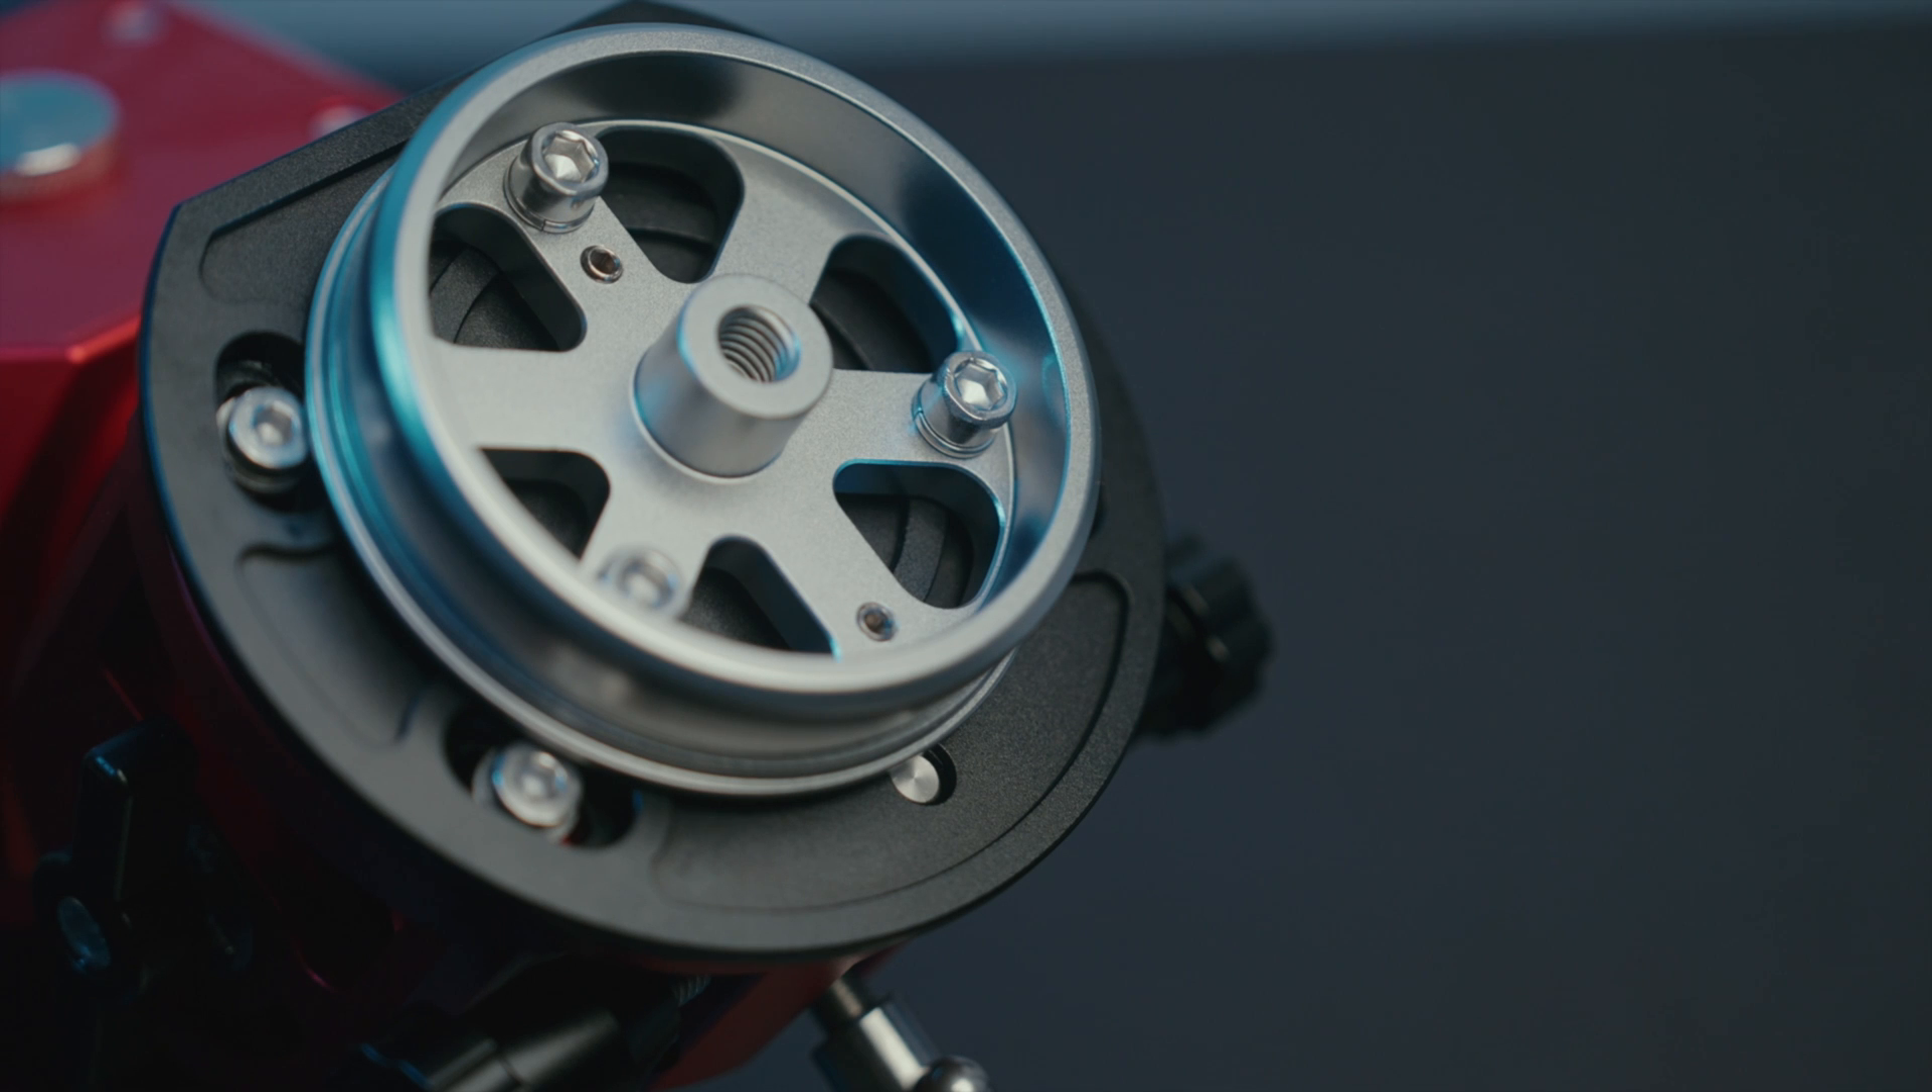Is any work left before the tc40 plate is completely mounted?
No.